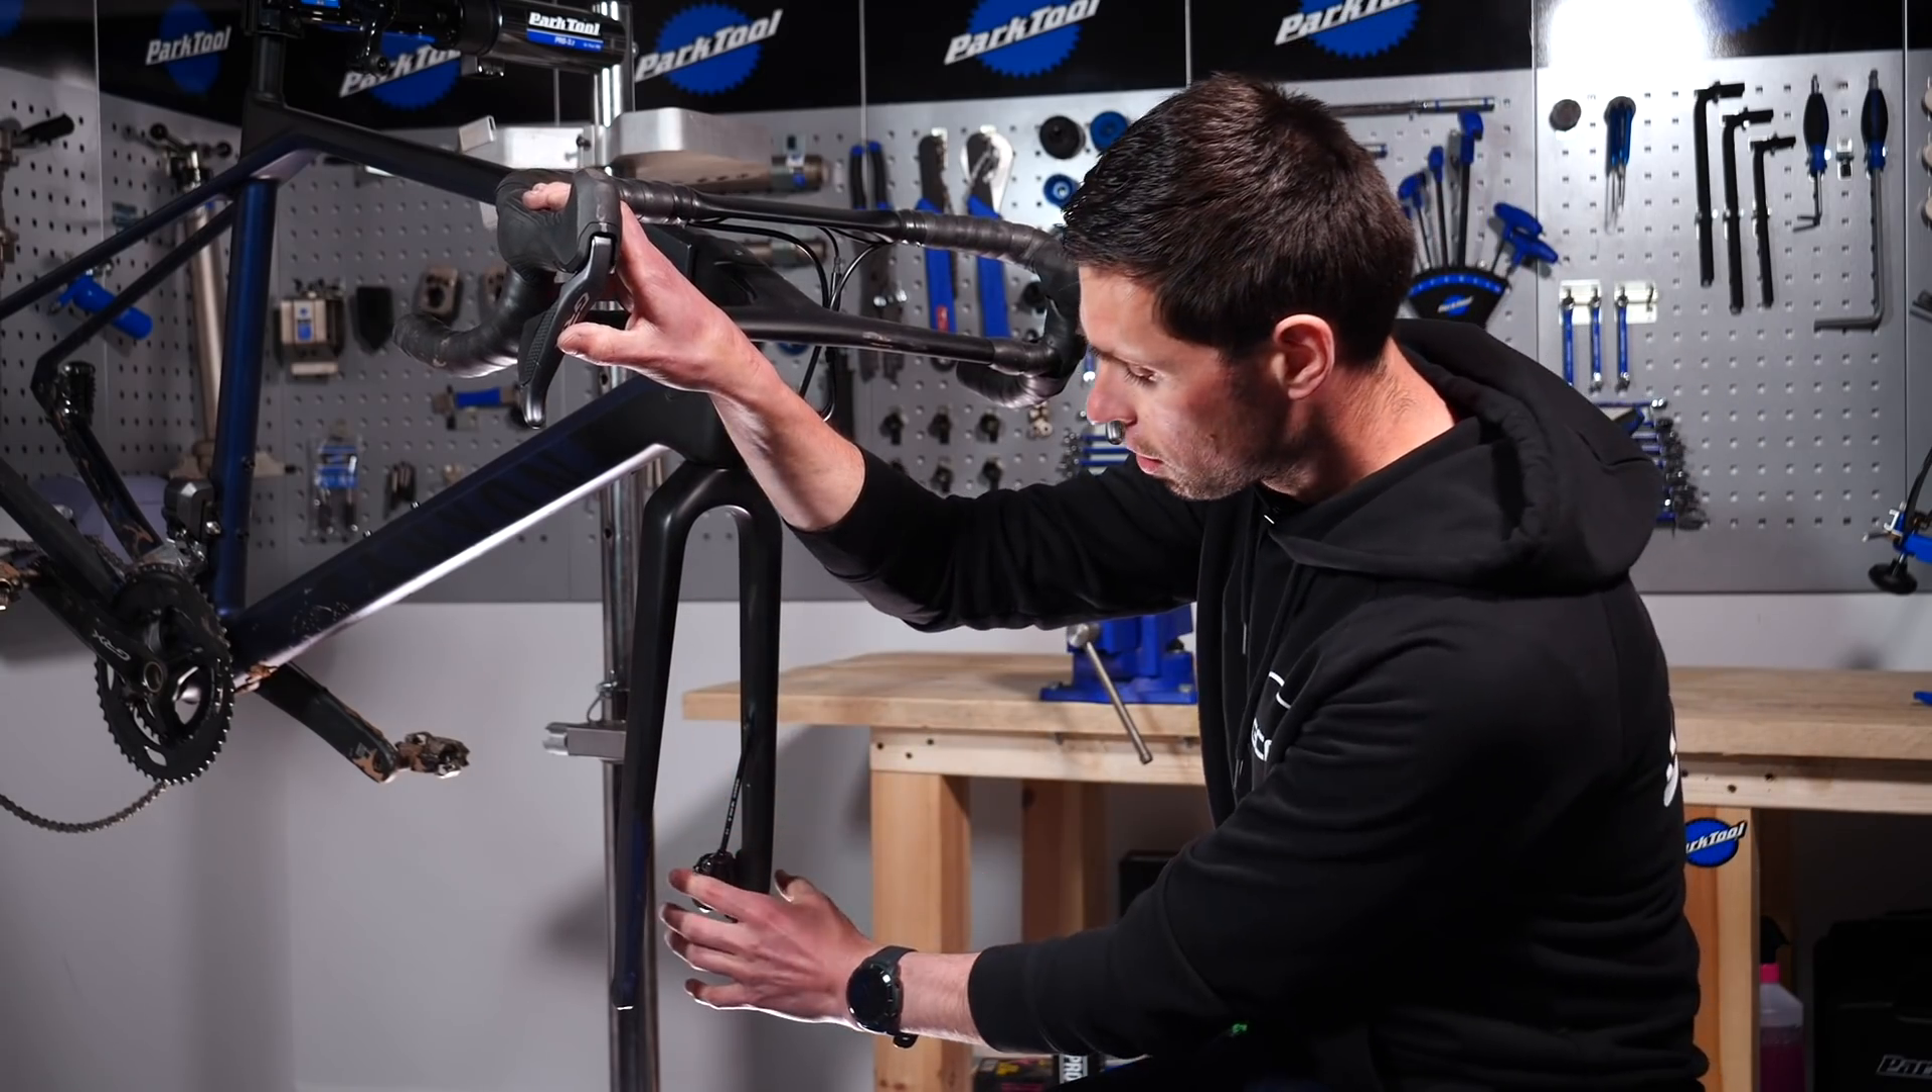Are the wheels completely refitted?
No.